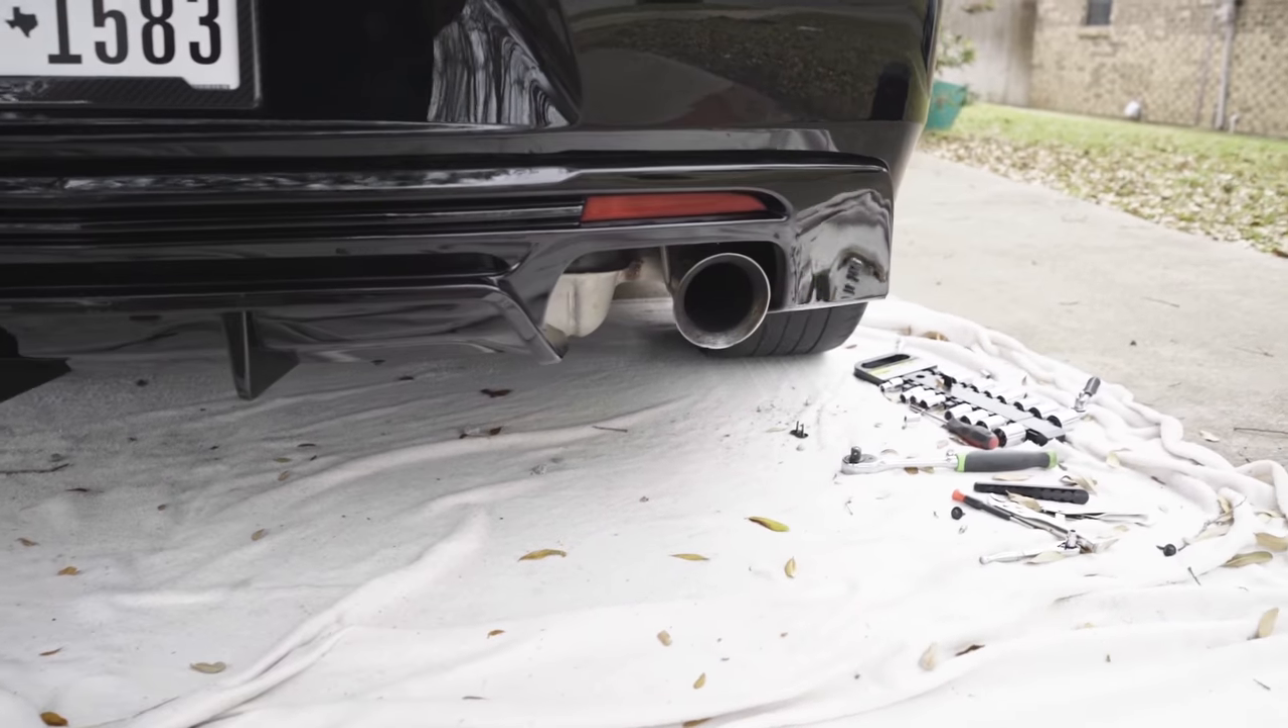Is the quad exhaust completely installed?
No.